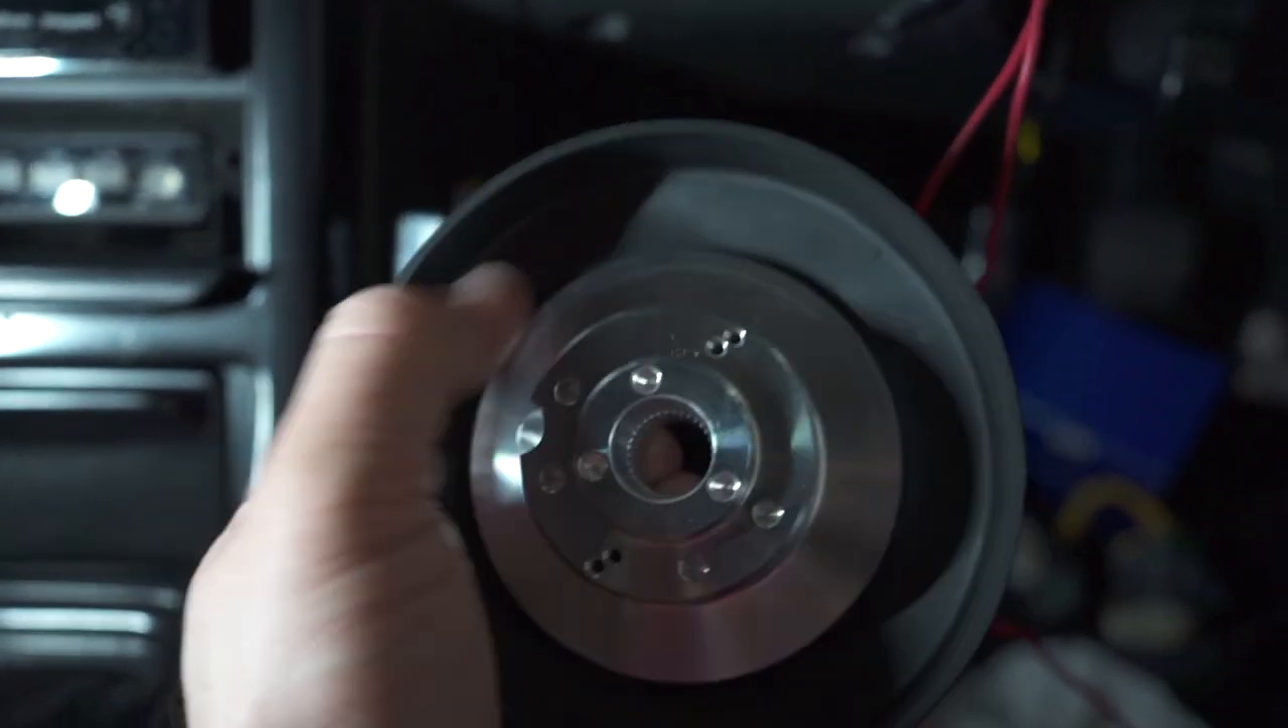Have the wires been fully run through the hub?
No.